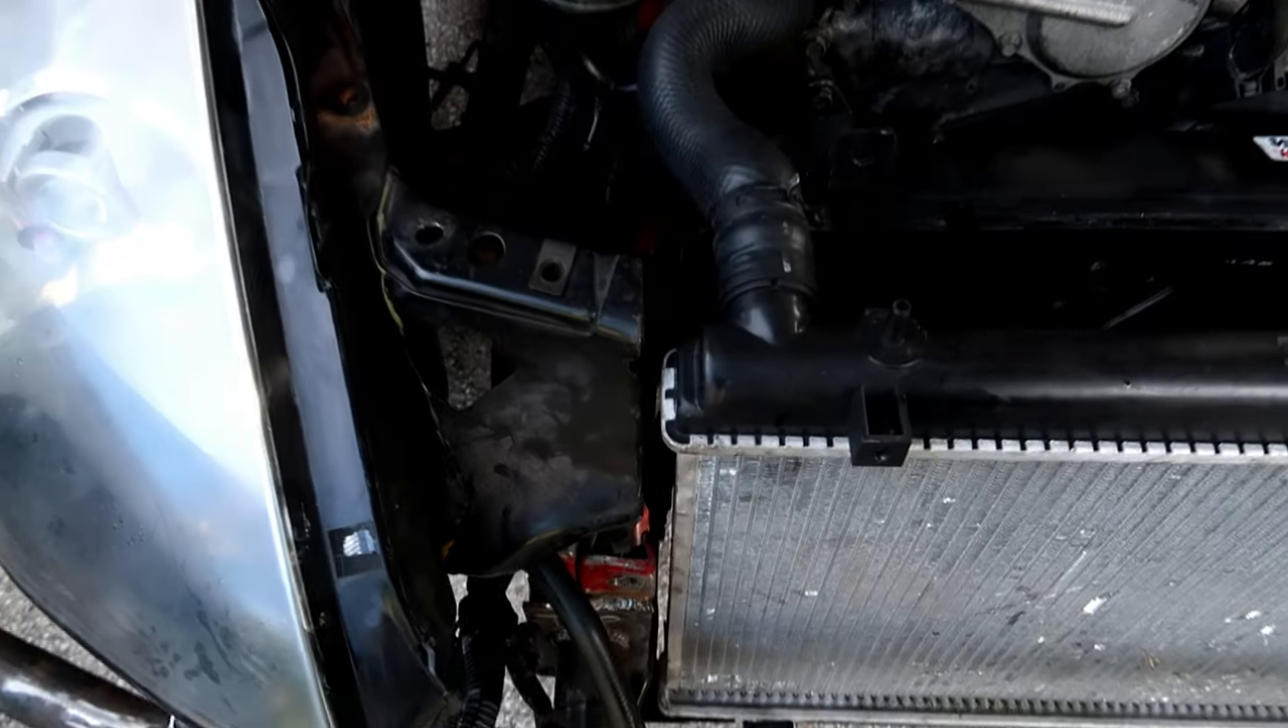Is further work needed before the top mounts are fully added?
Yes.